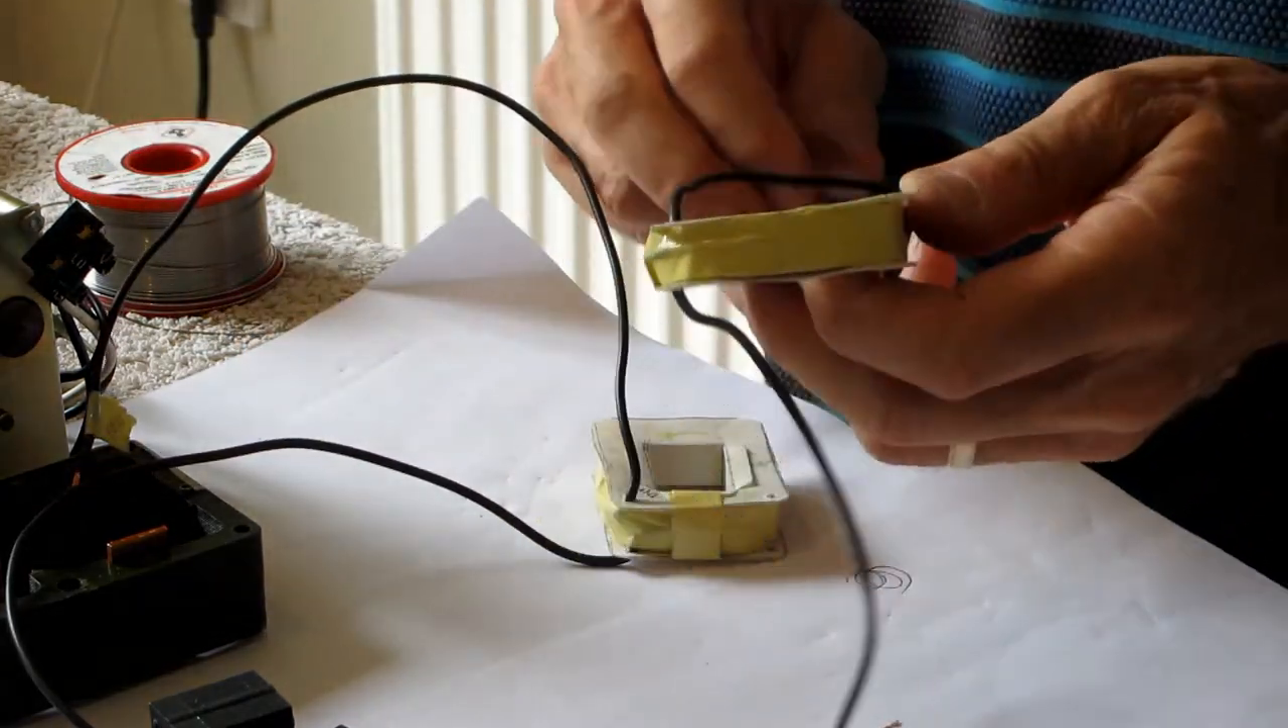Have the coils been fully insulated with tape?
Yes.